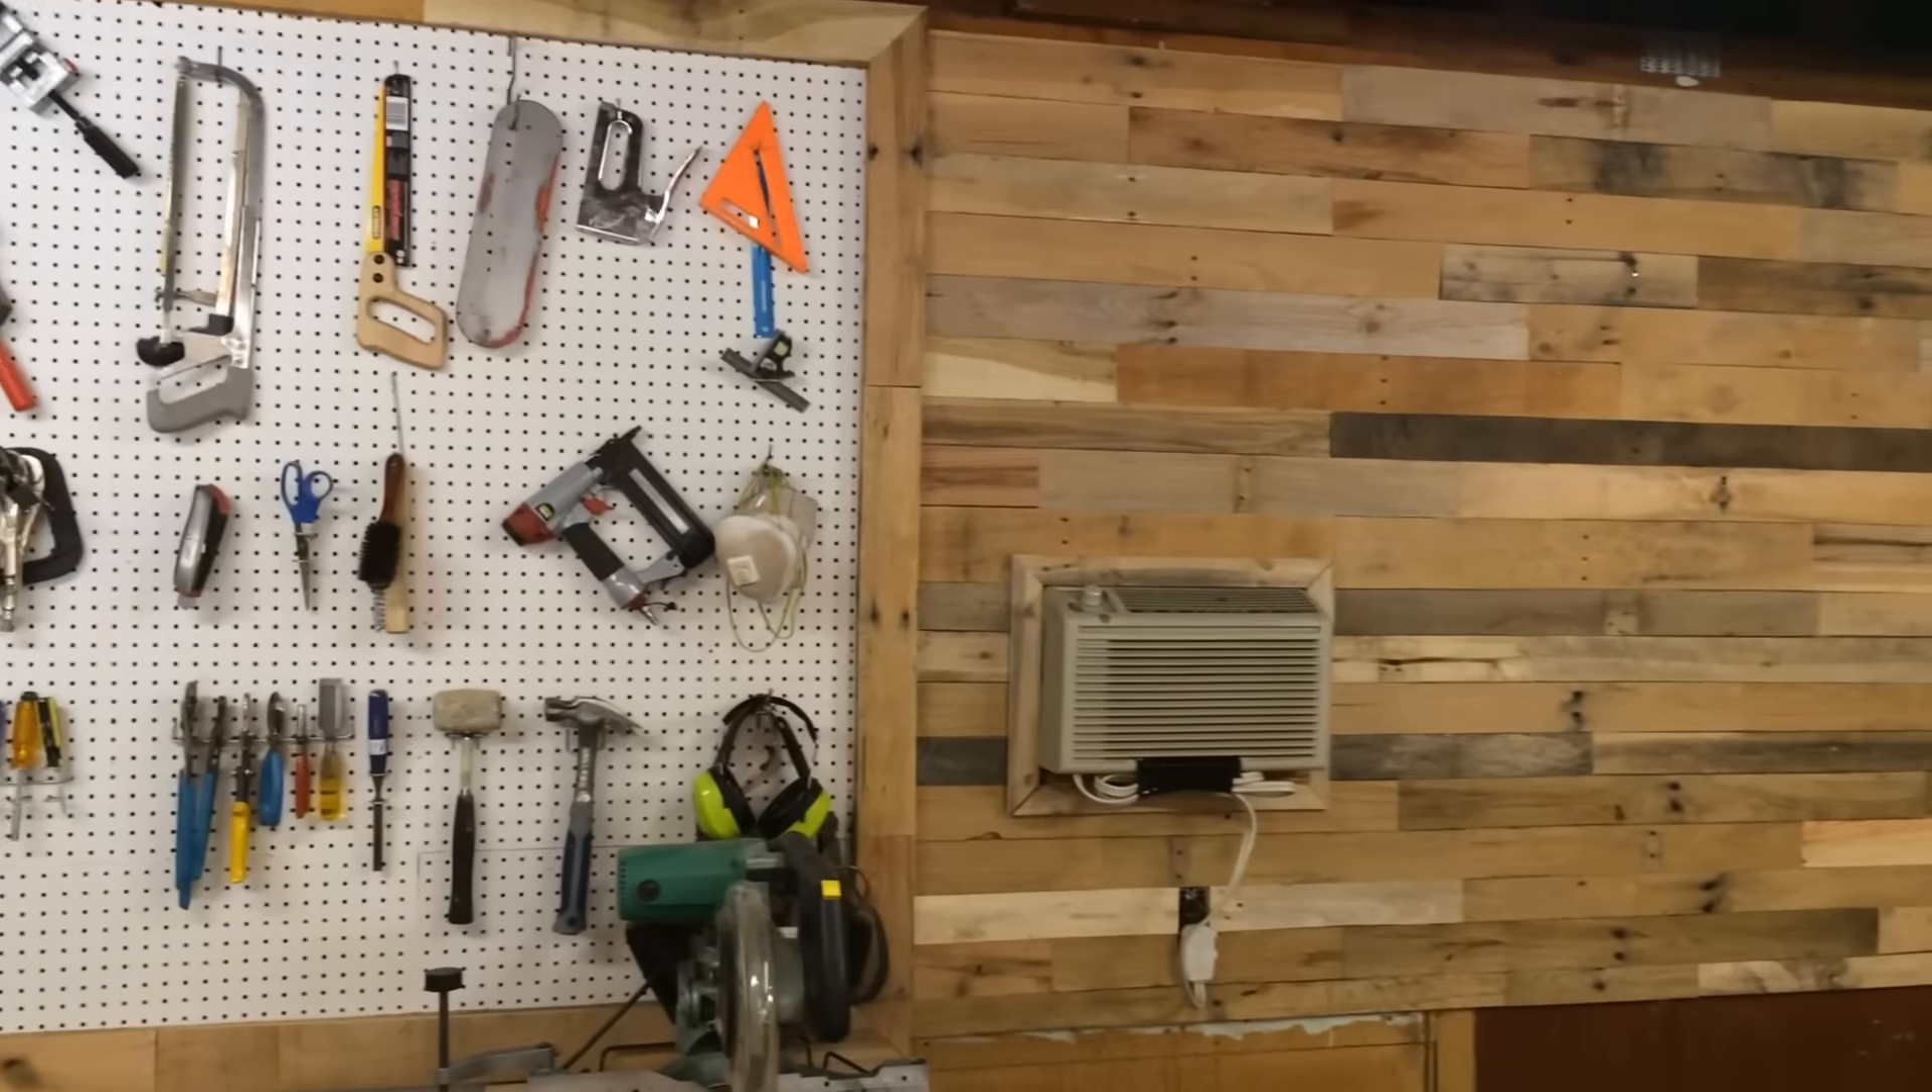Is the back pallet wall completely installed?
Yes.